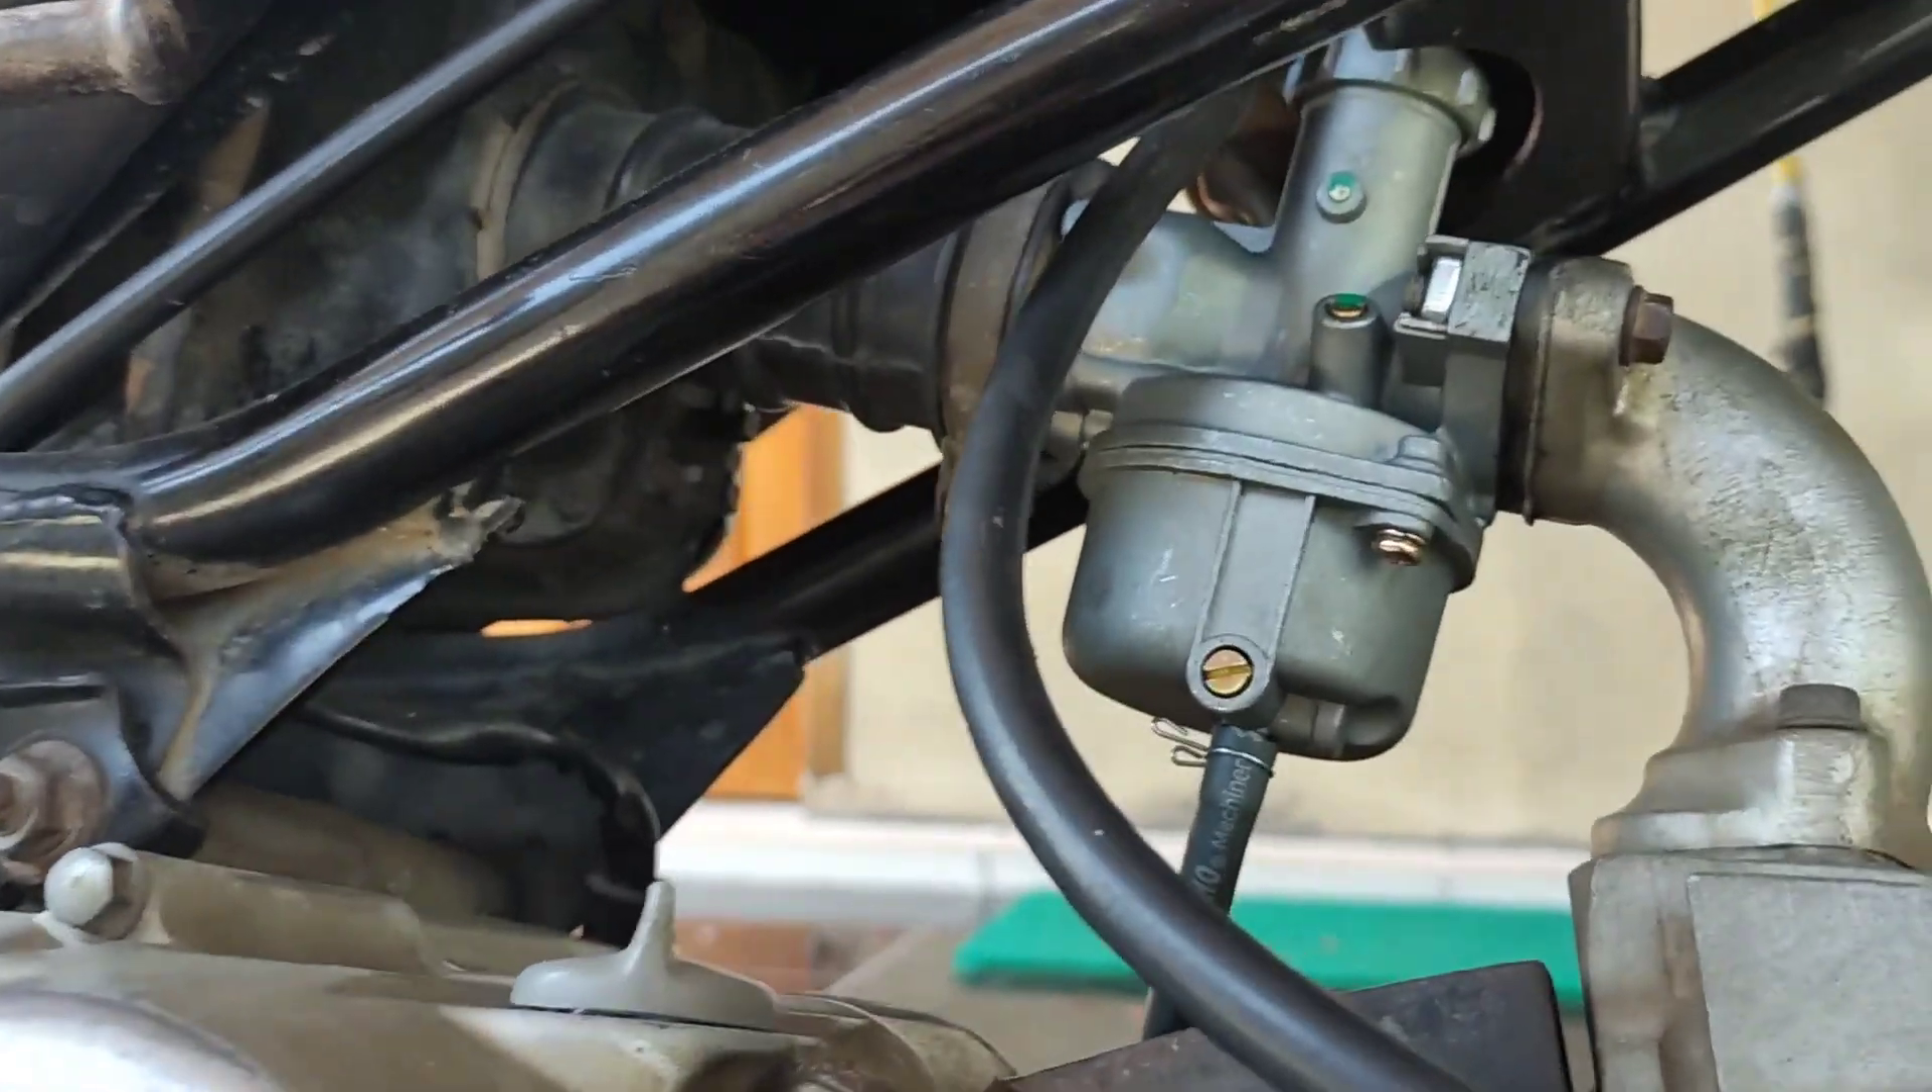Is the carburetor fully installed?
Yes.